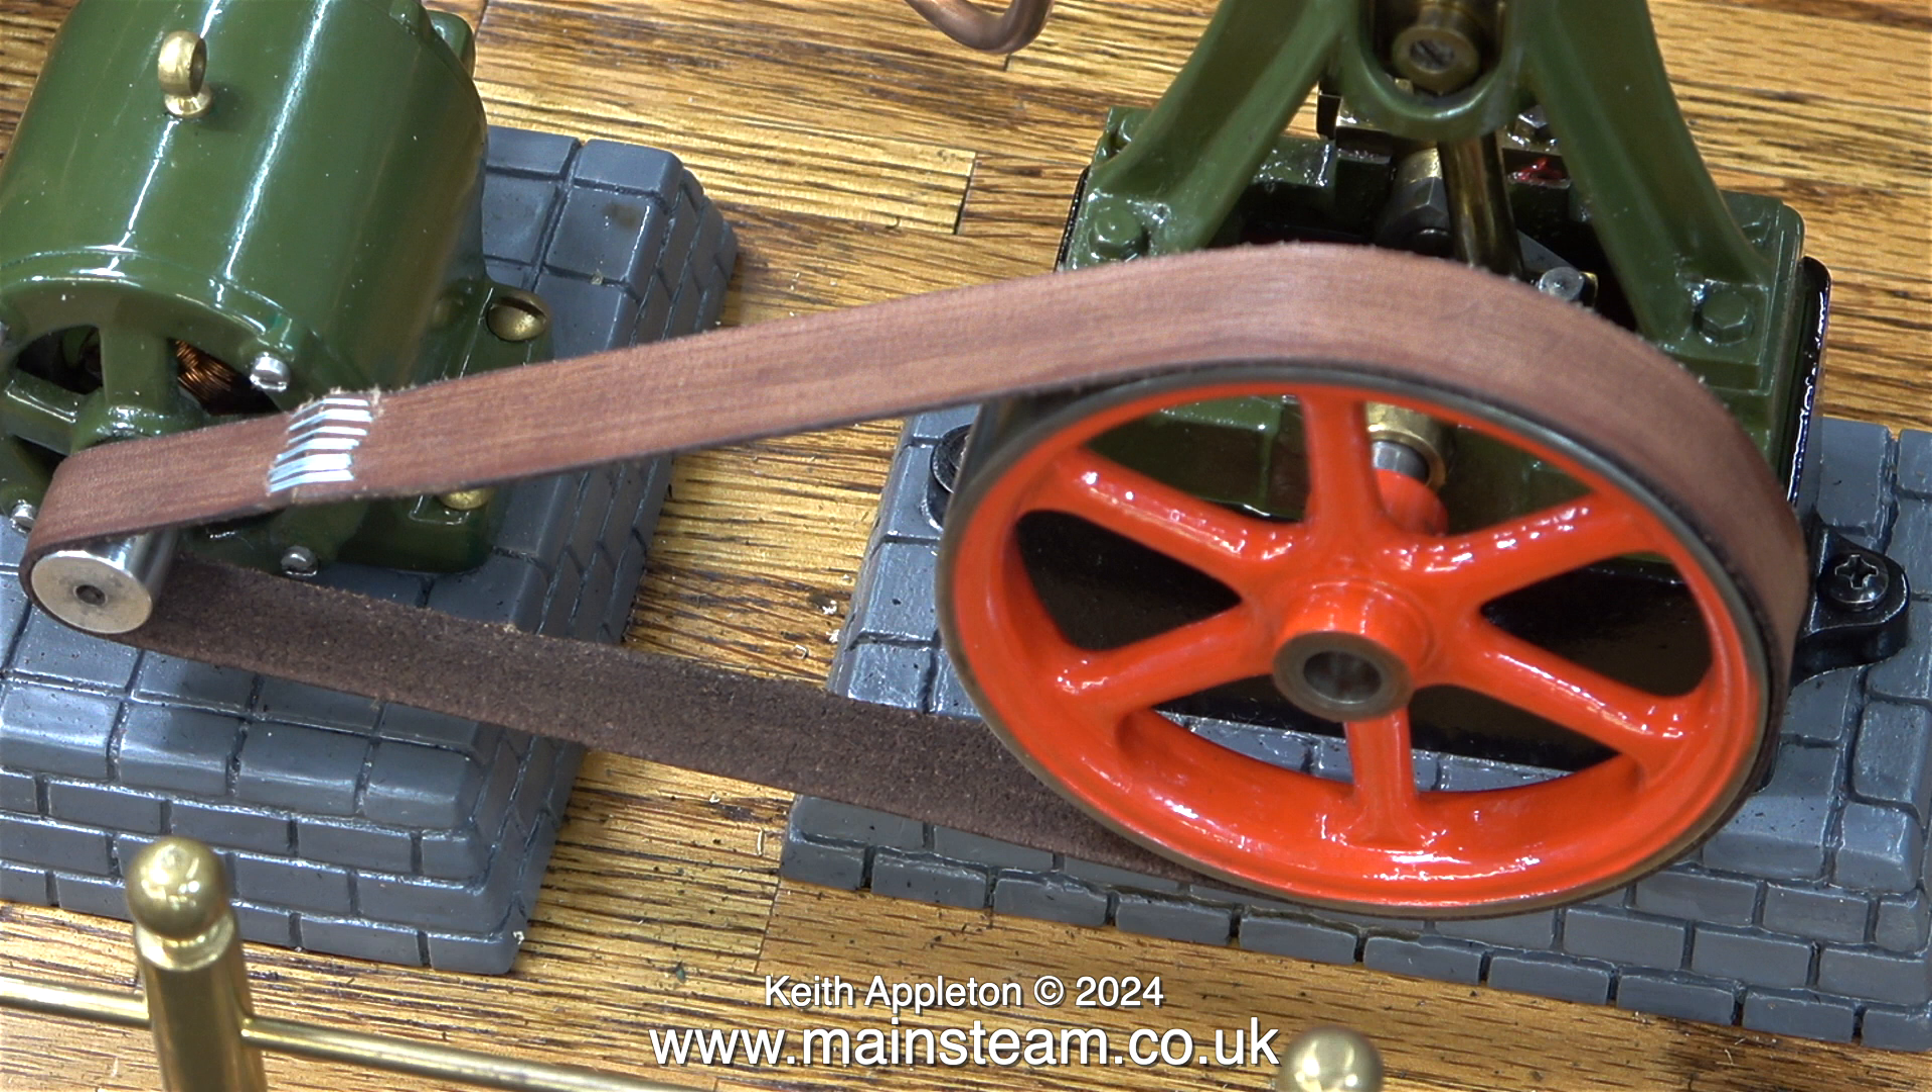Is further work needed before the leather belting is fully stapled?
No.